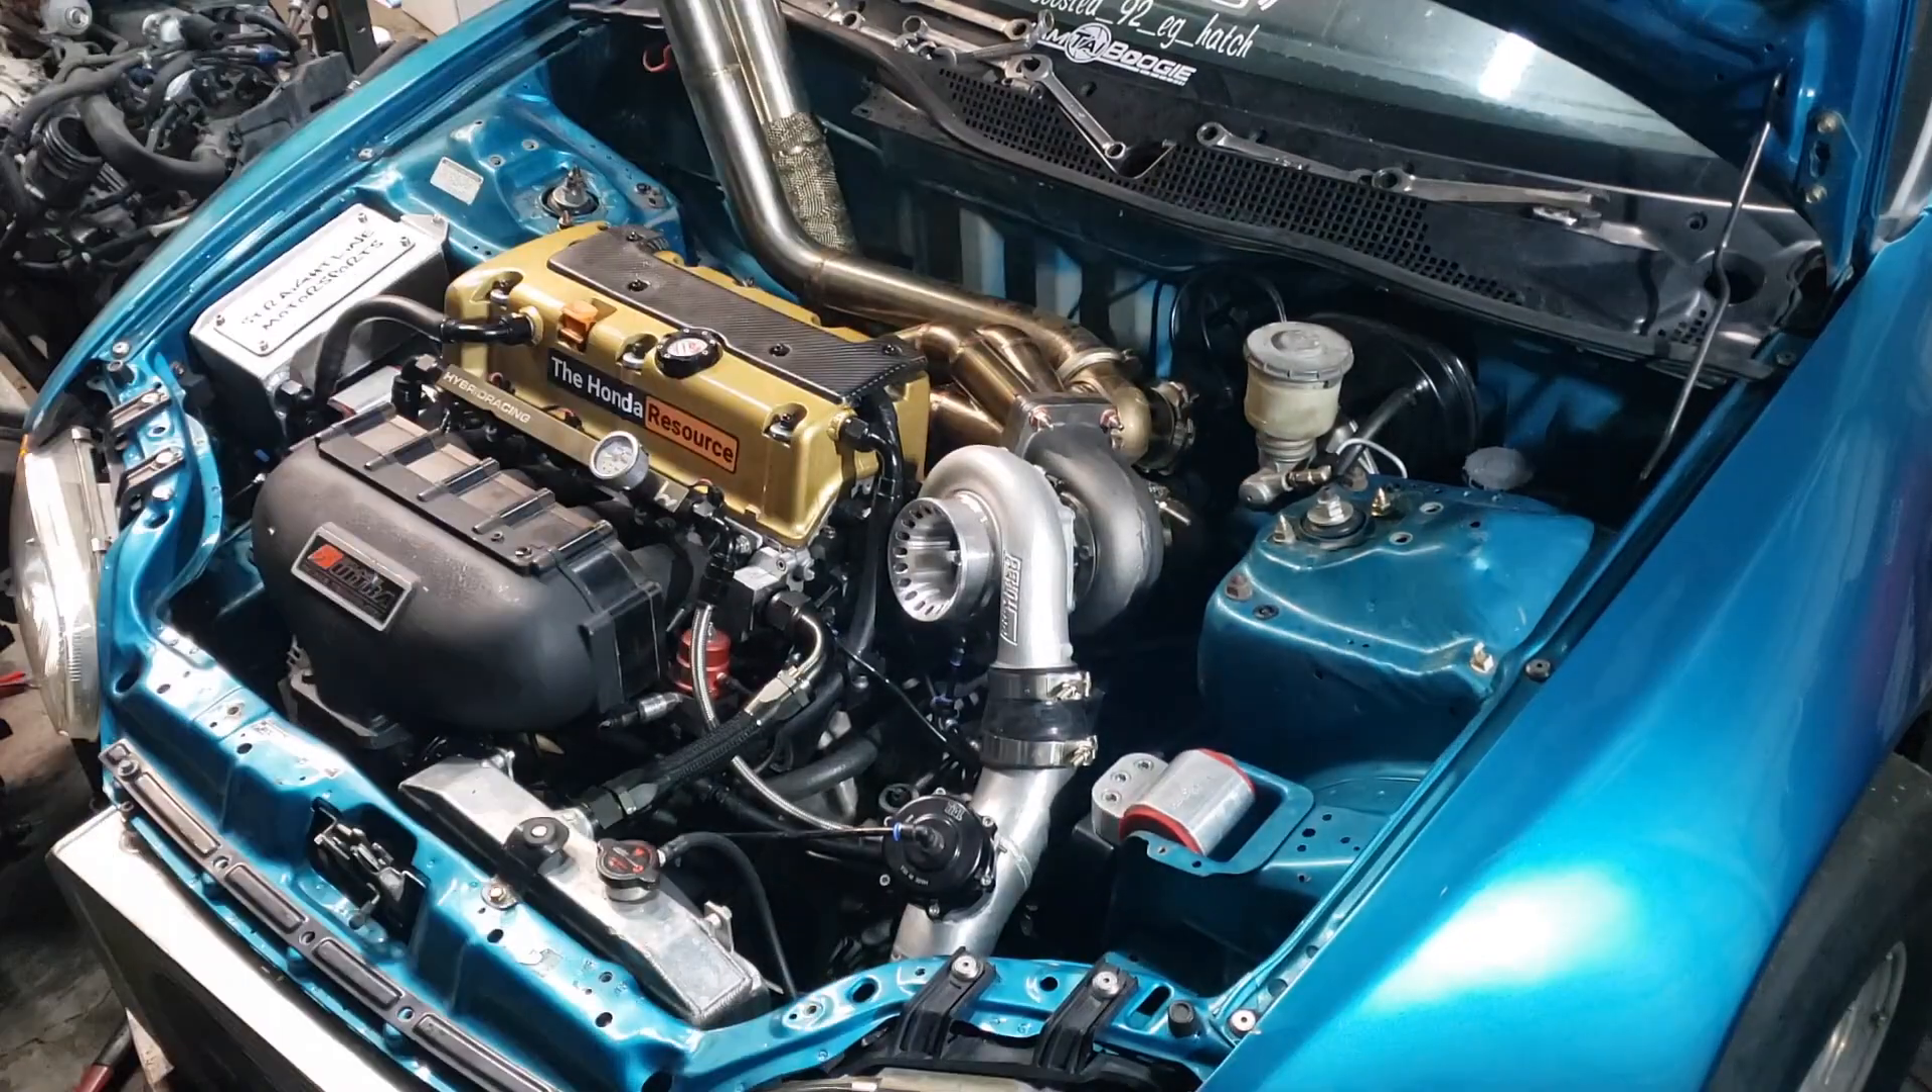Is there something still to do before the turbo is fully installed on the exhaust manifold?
No.